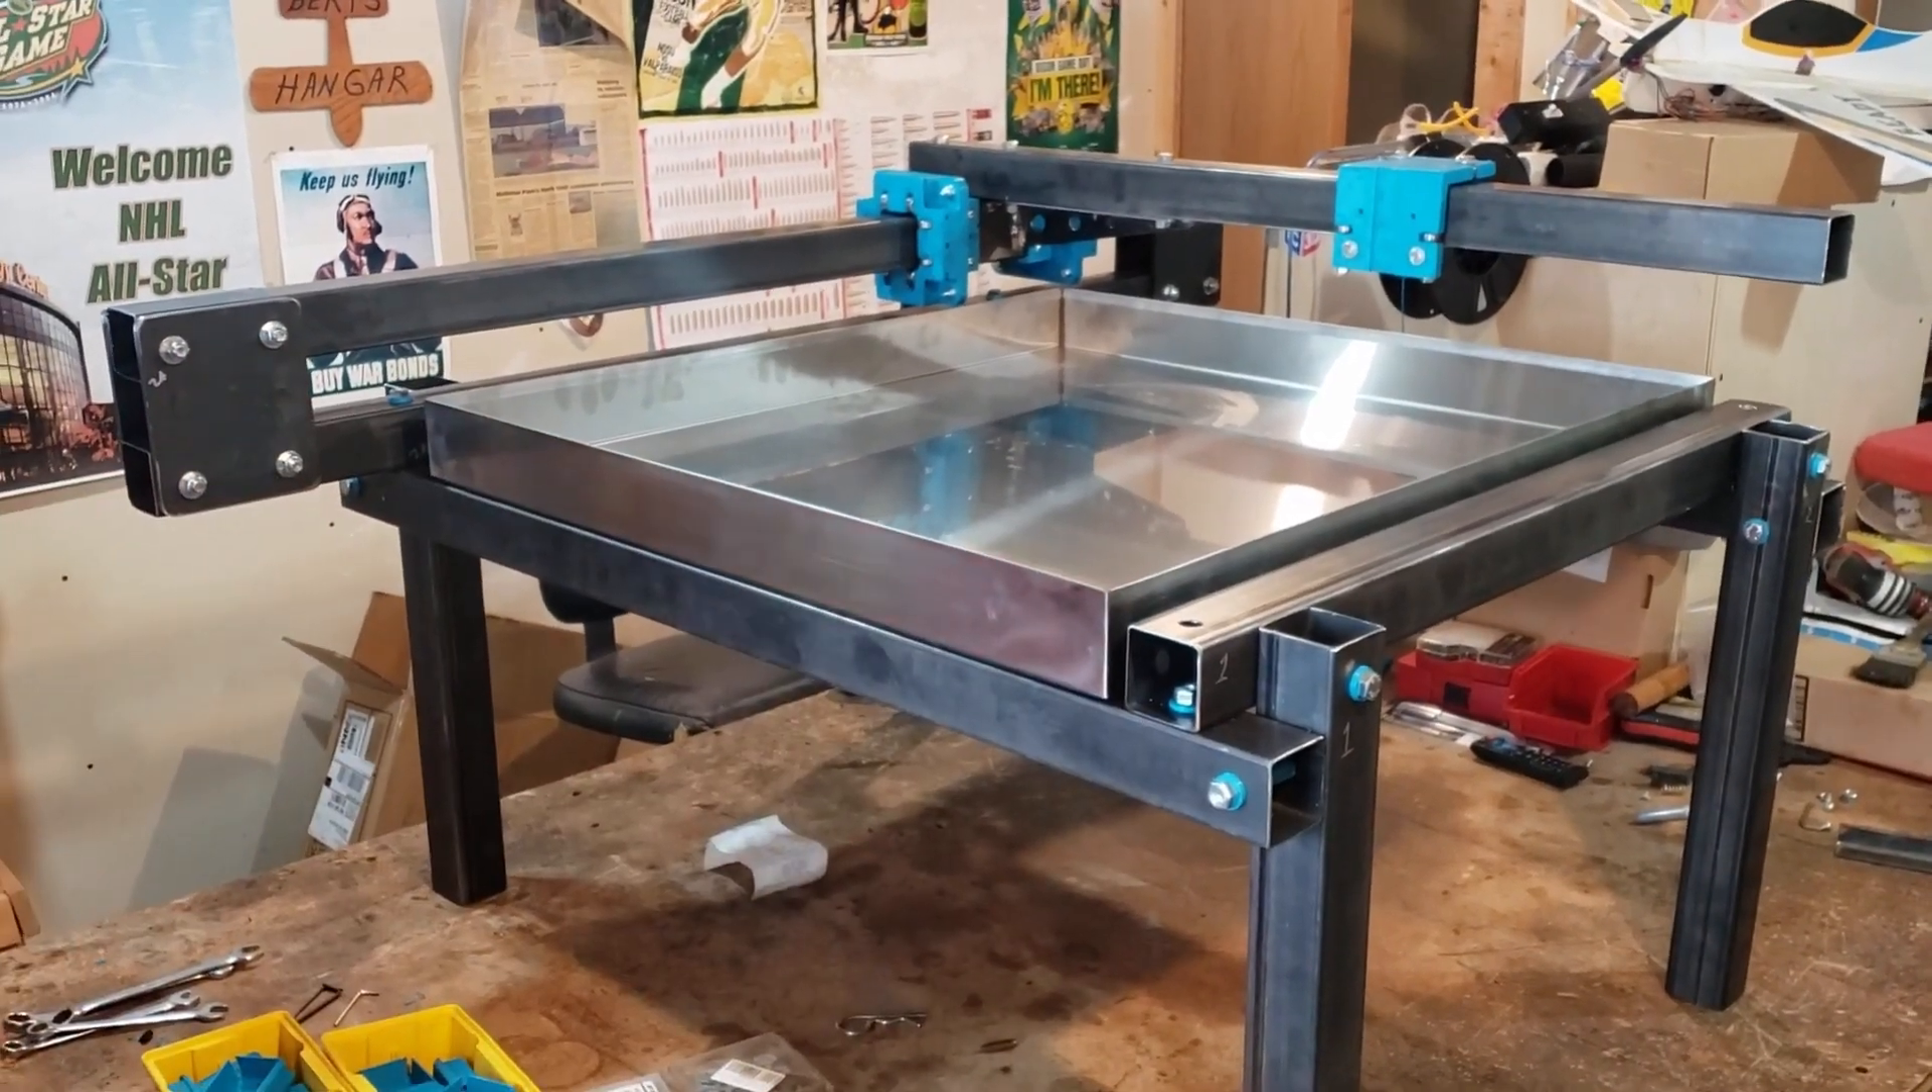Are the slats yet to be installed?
Yes.